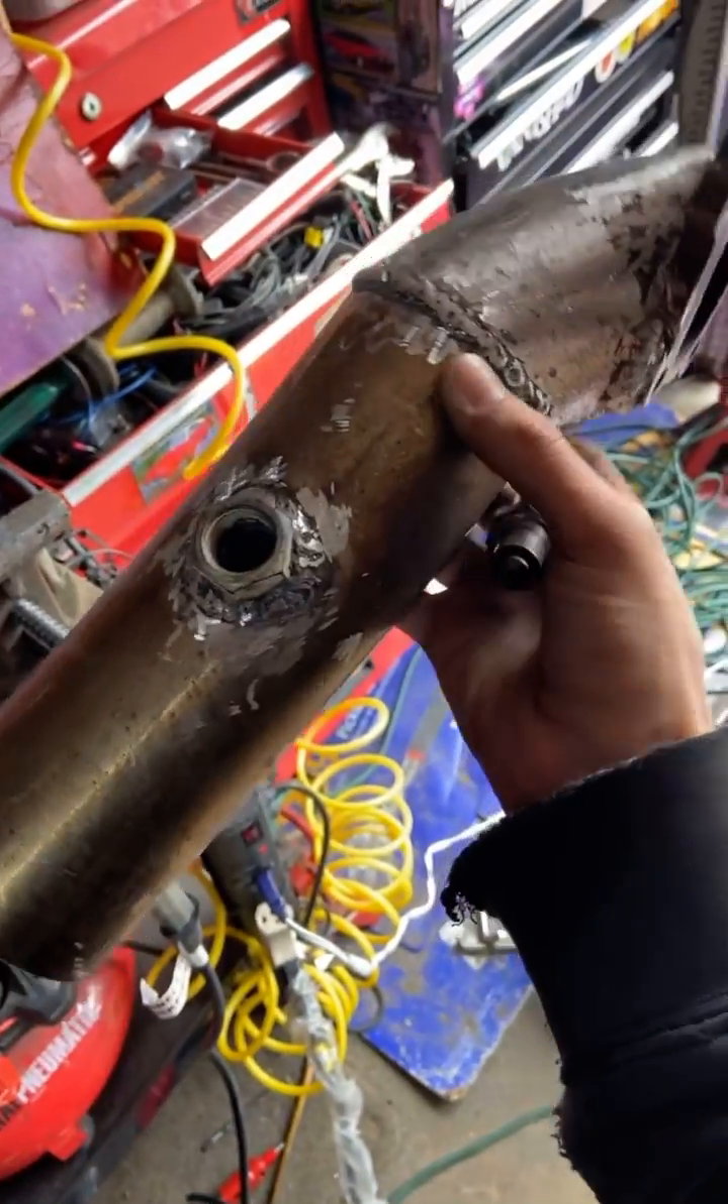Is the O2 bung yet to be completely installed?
No.